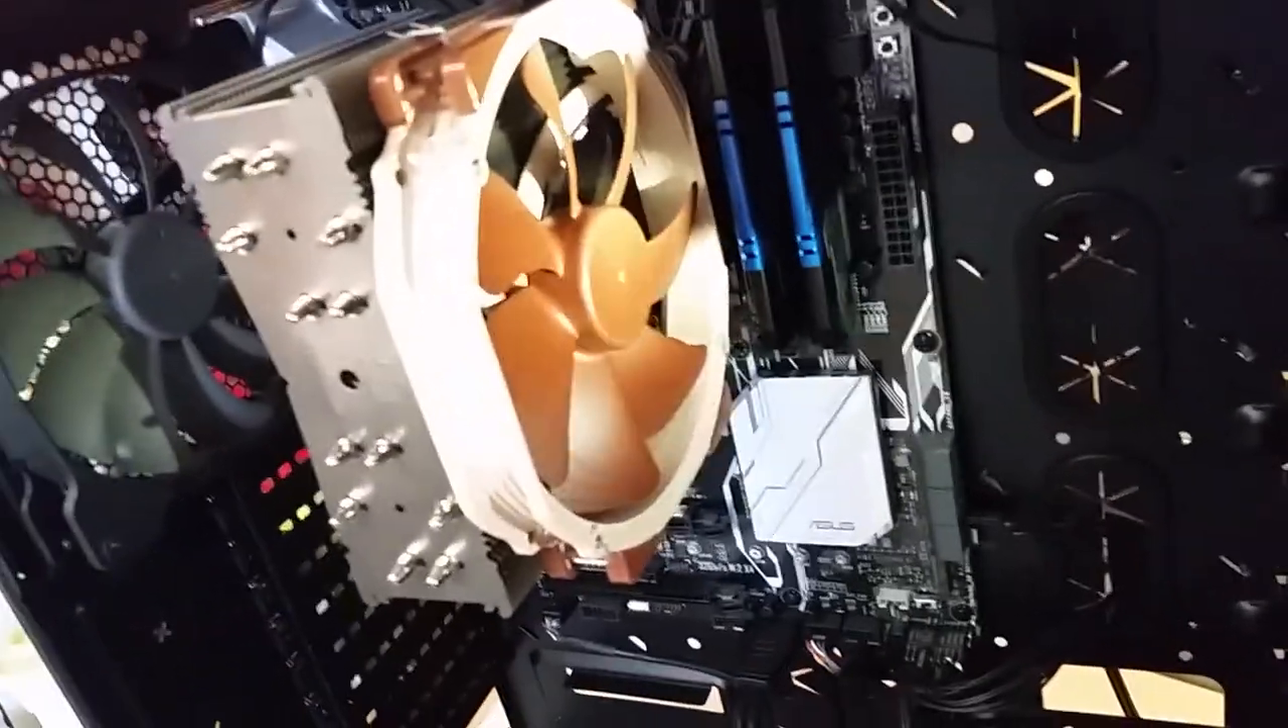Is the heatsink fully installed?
Yes.